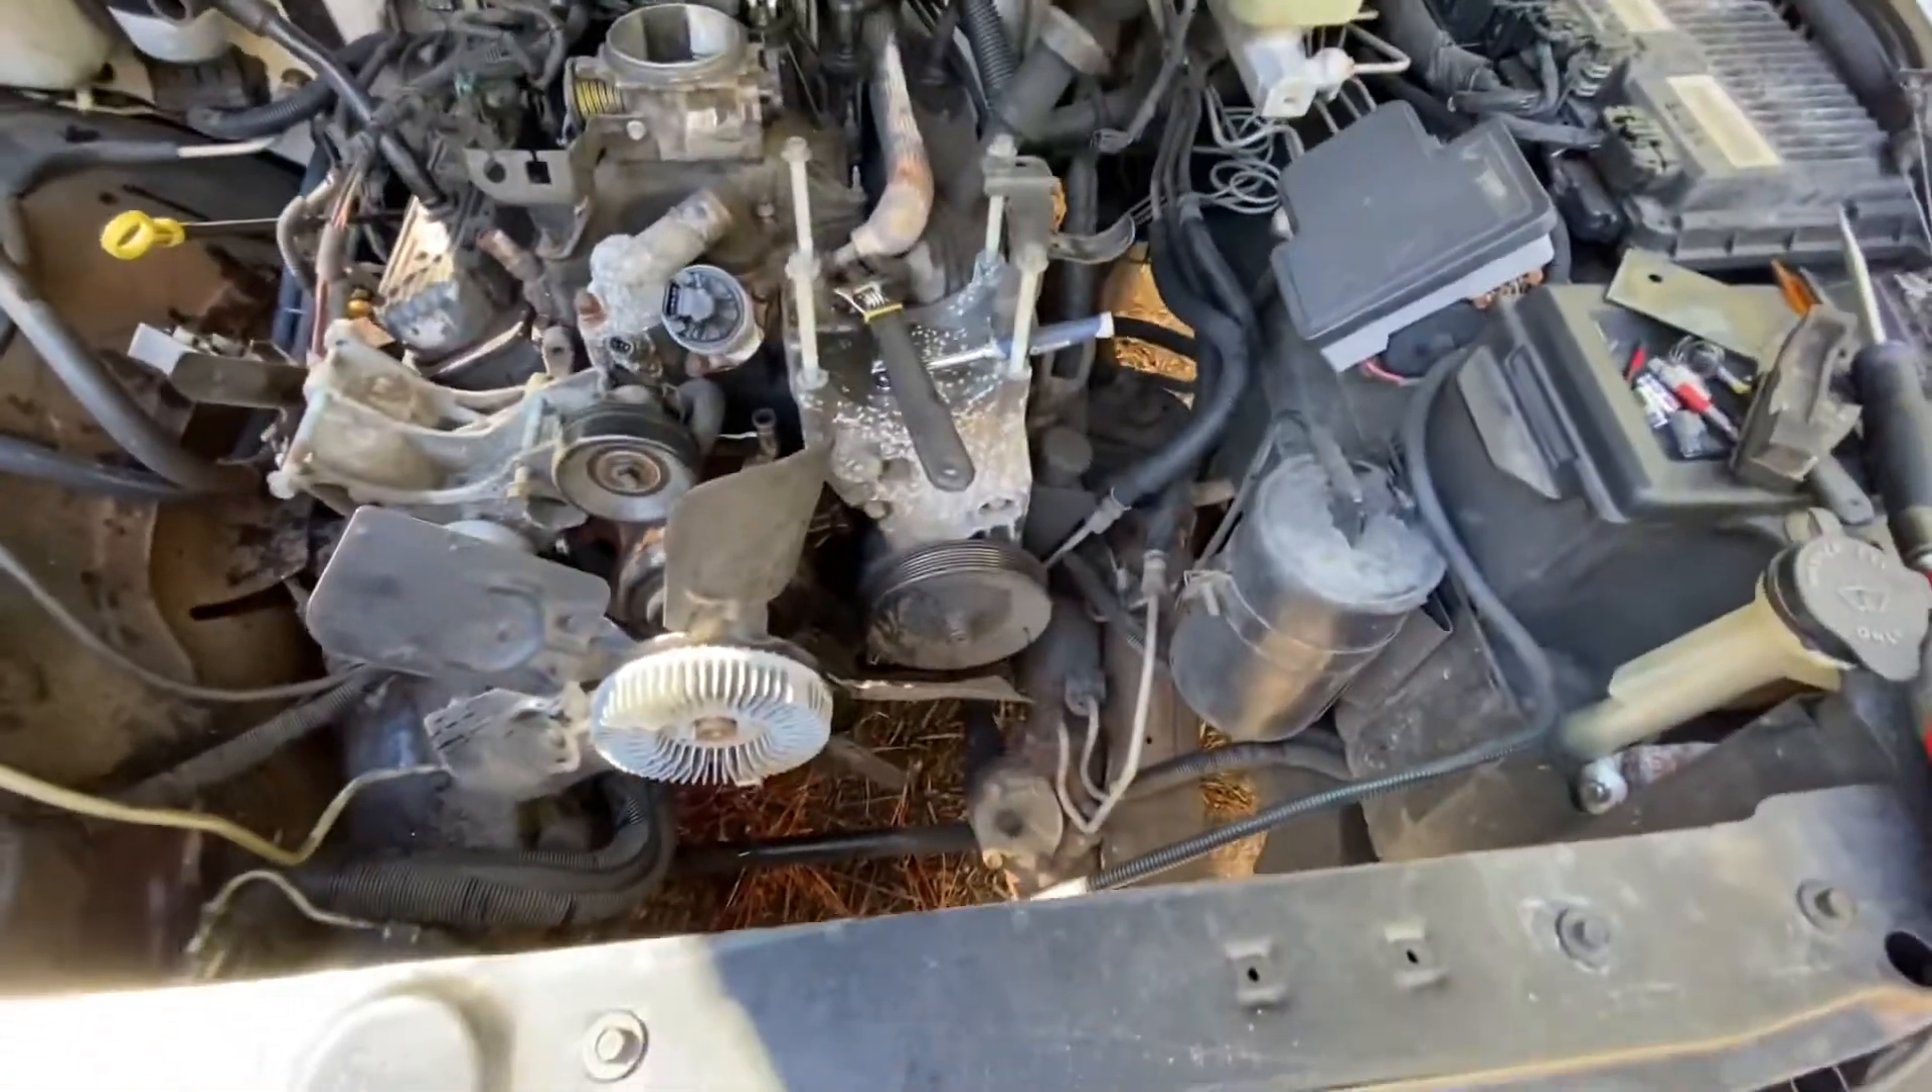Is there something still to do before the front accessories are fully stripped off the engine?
Yes.